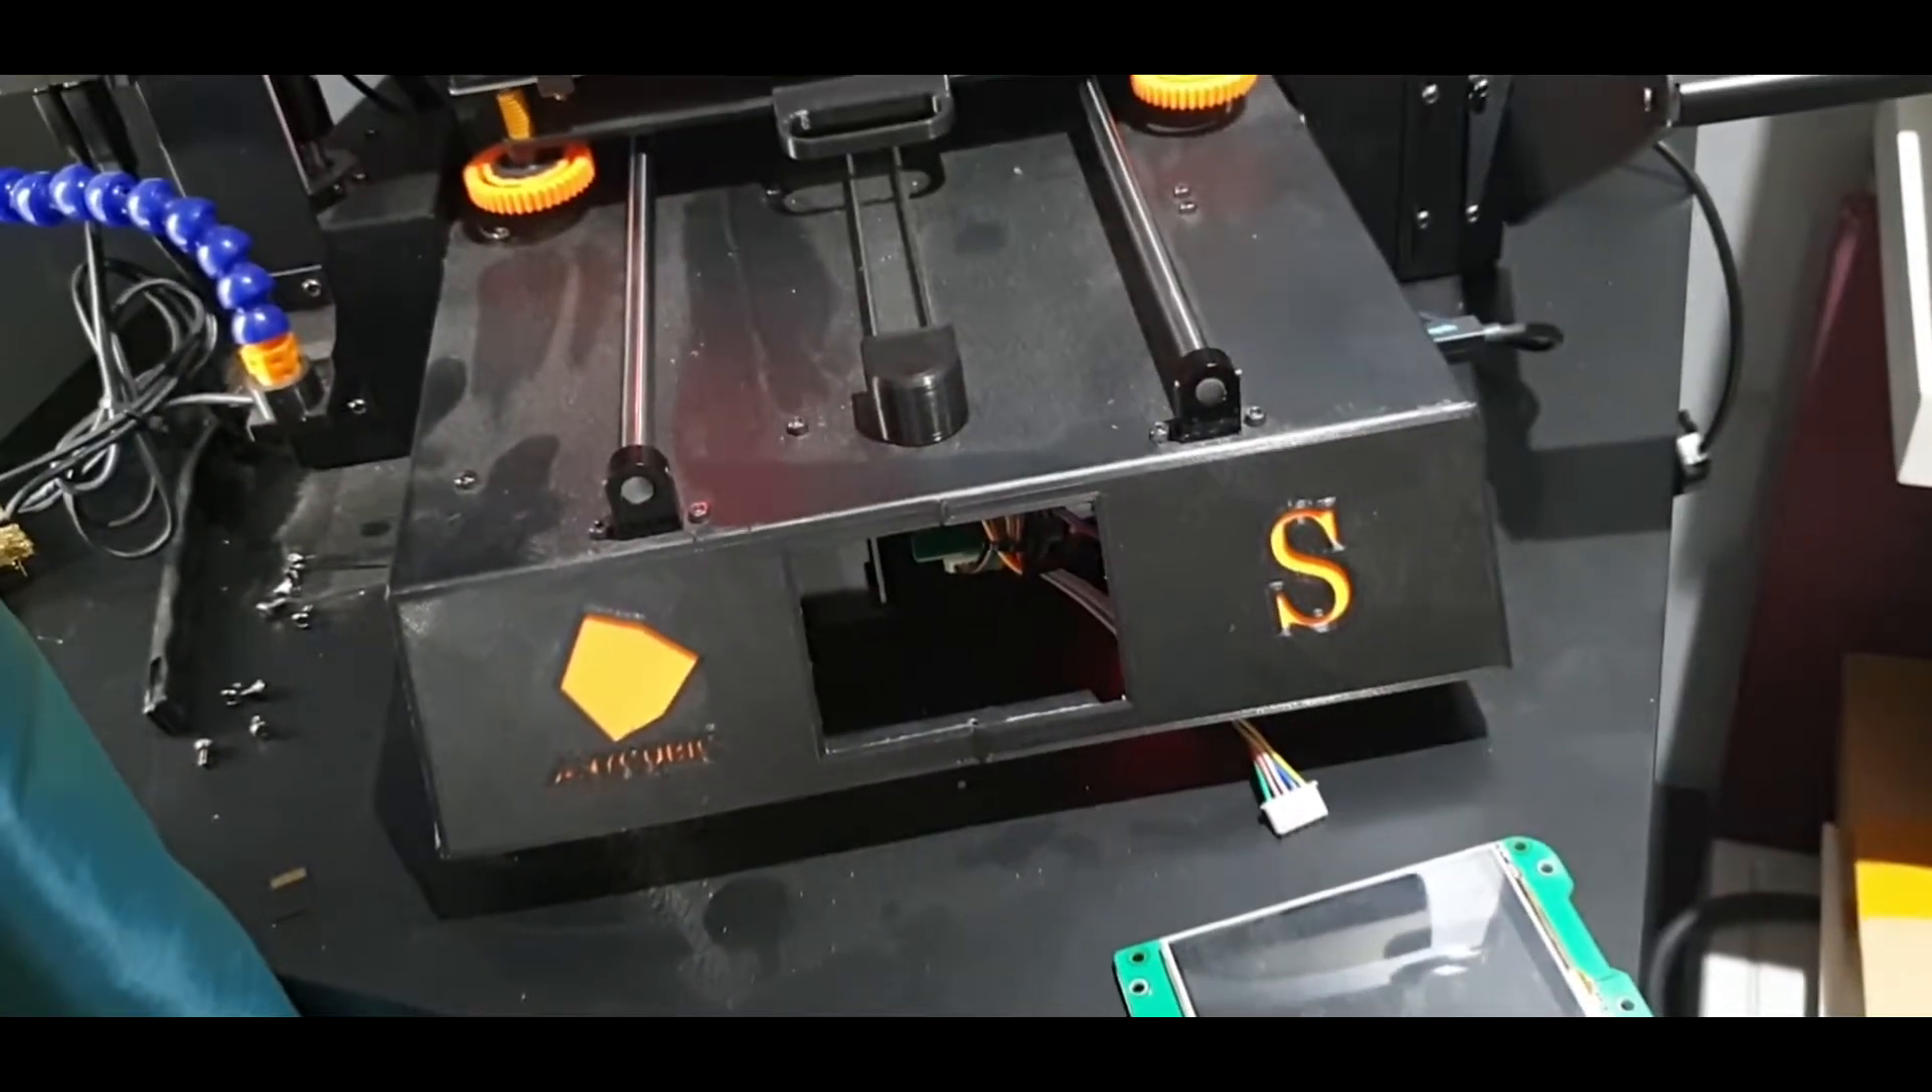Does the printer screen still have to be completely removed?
No.